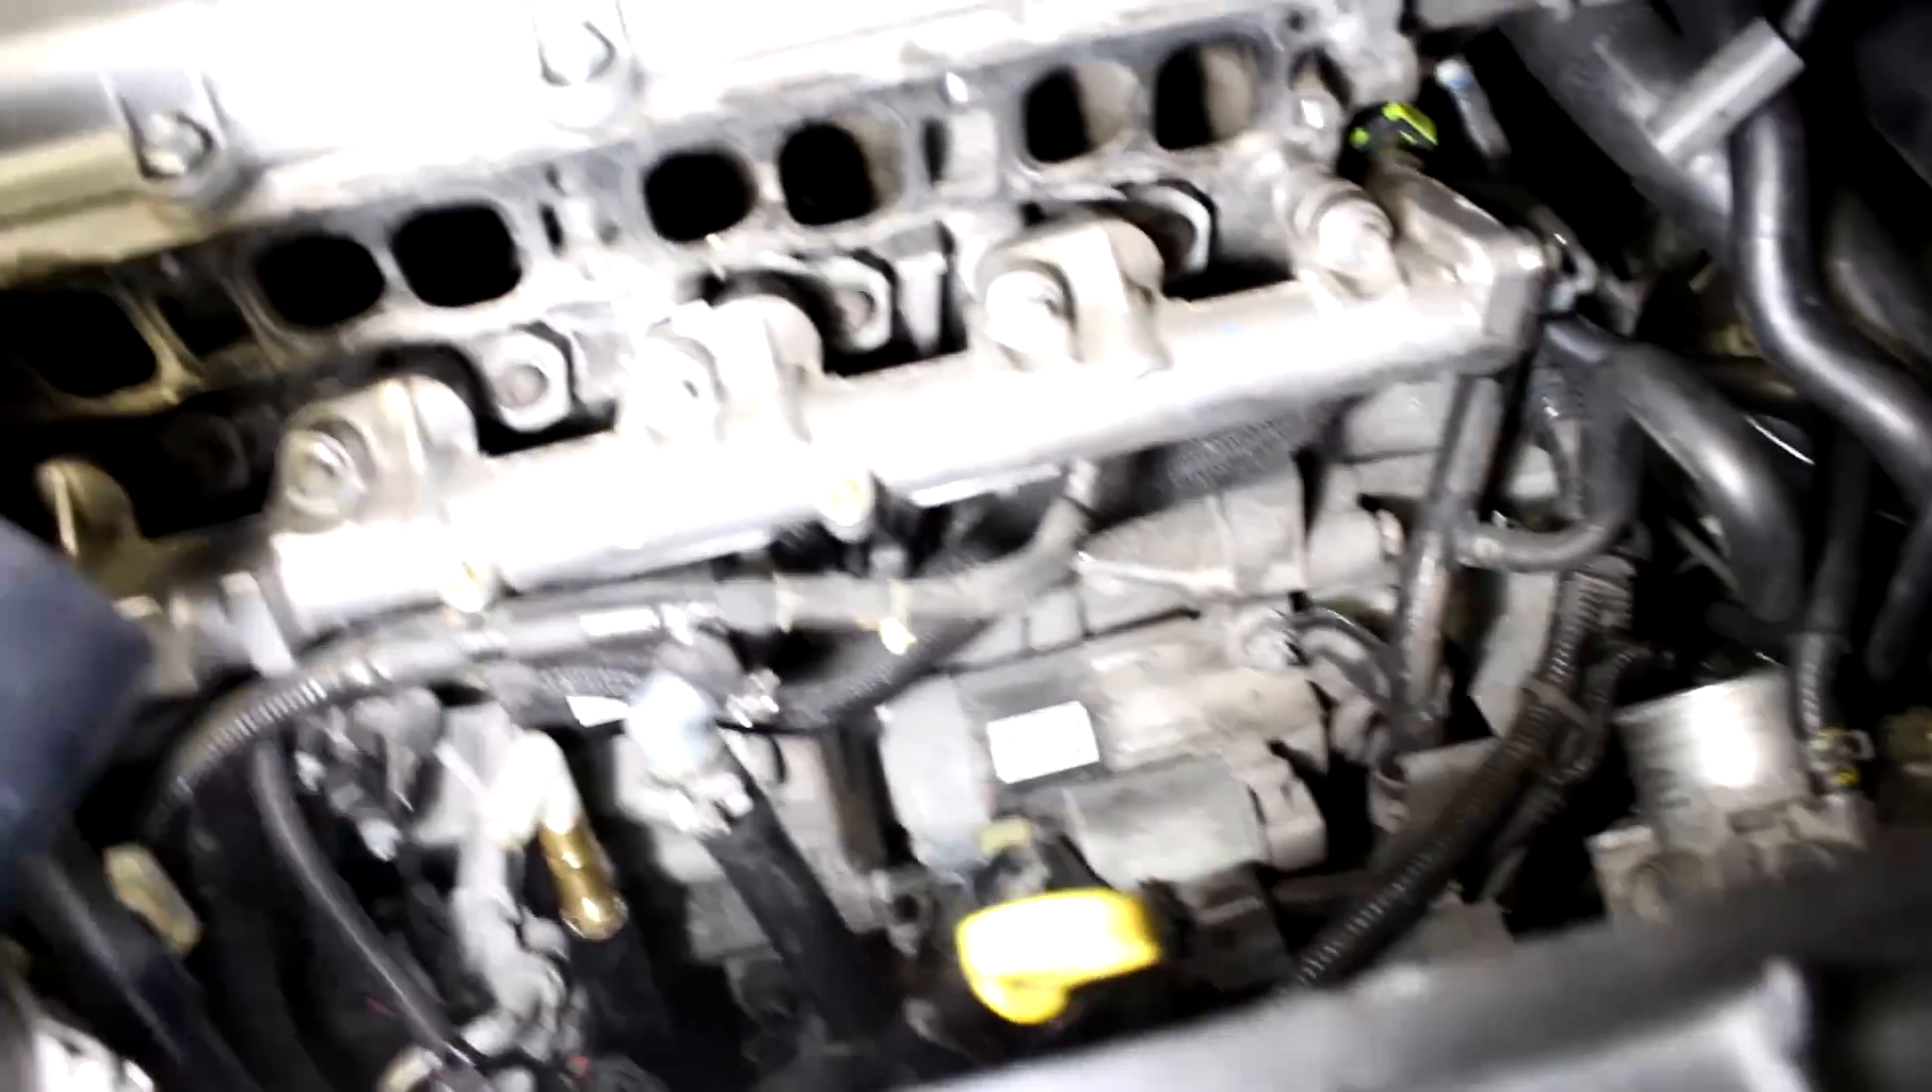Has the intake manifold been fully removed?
Yes.